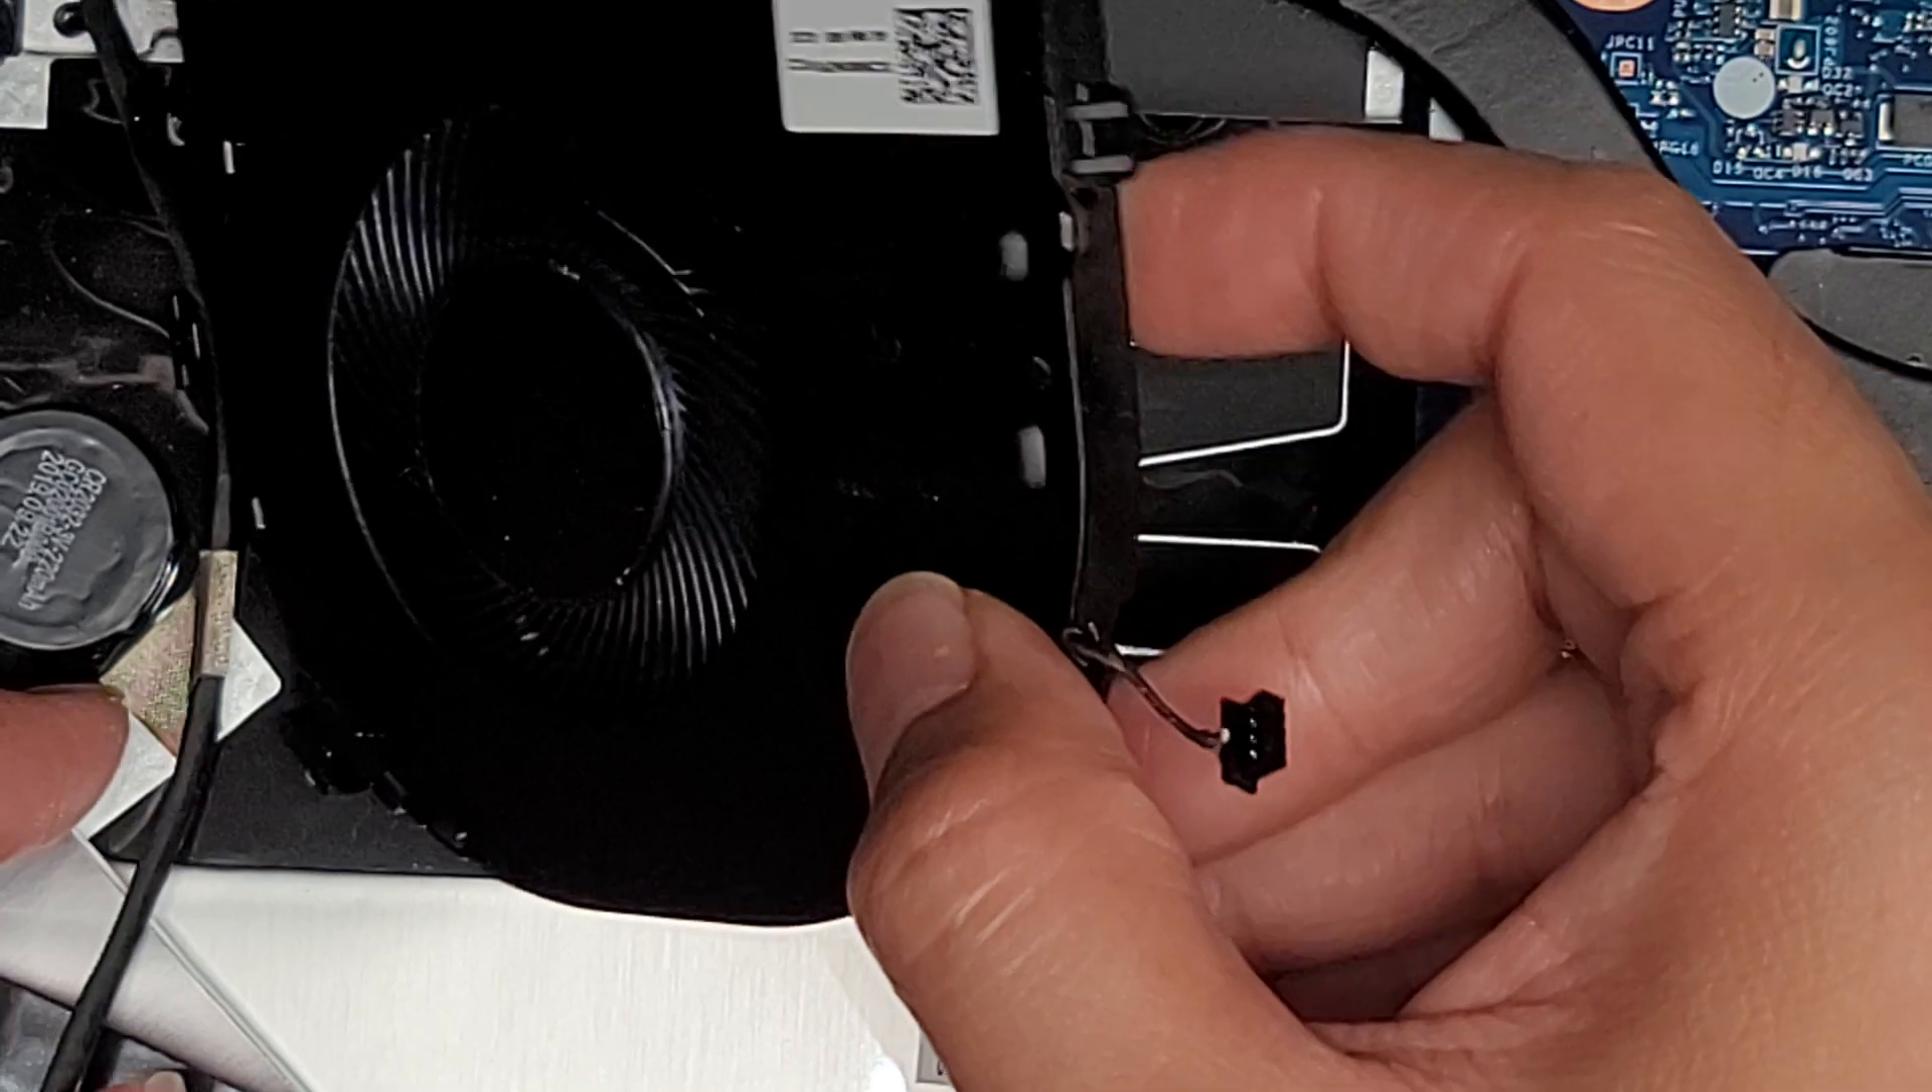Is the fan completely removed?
No.